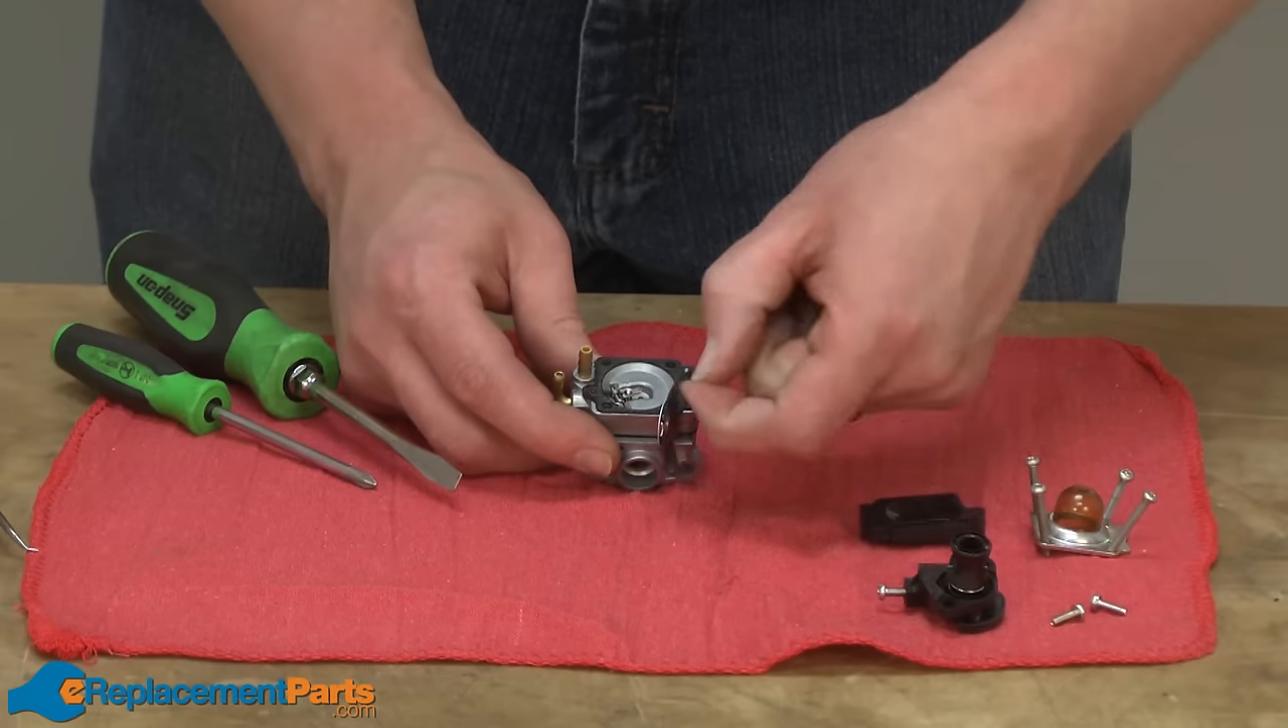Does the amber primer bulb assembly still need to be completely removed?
No.